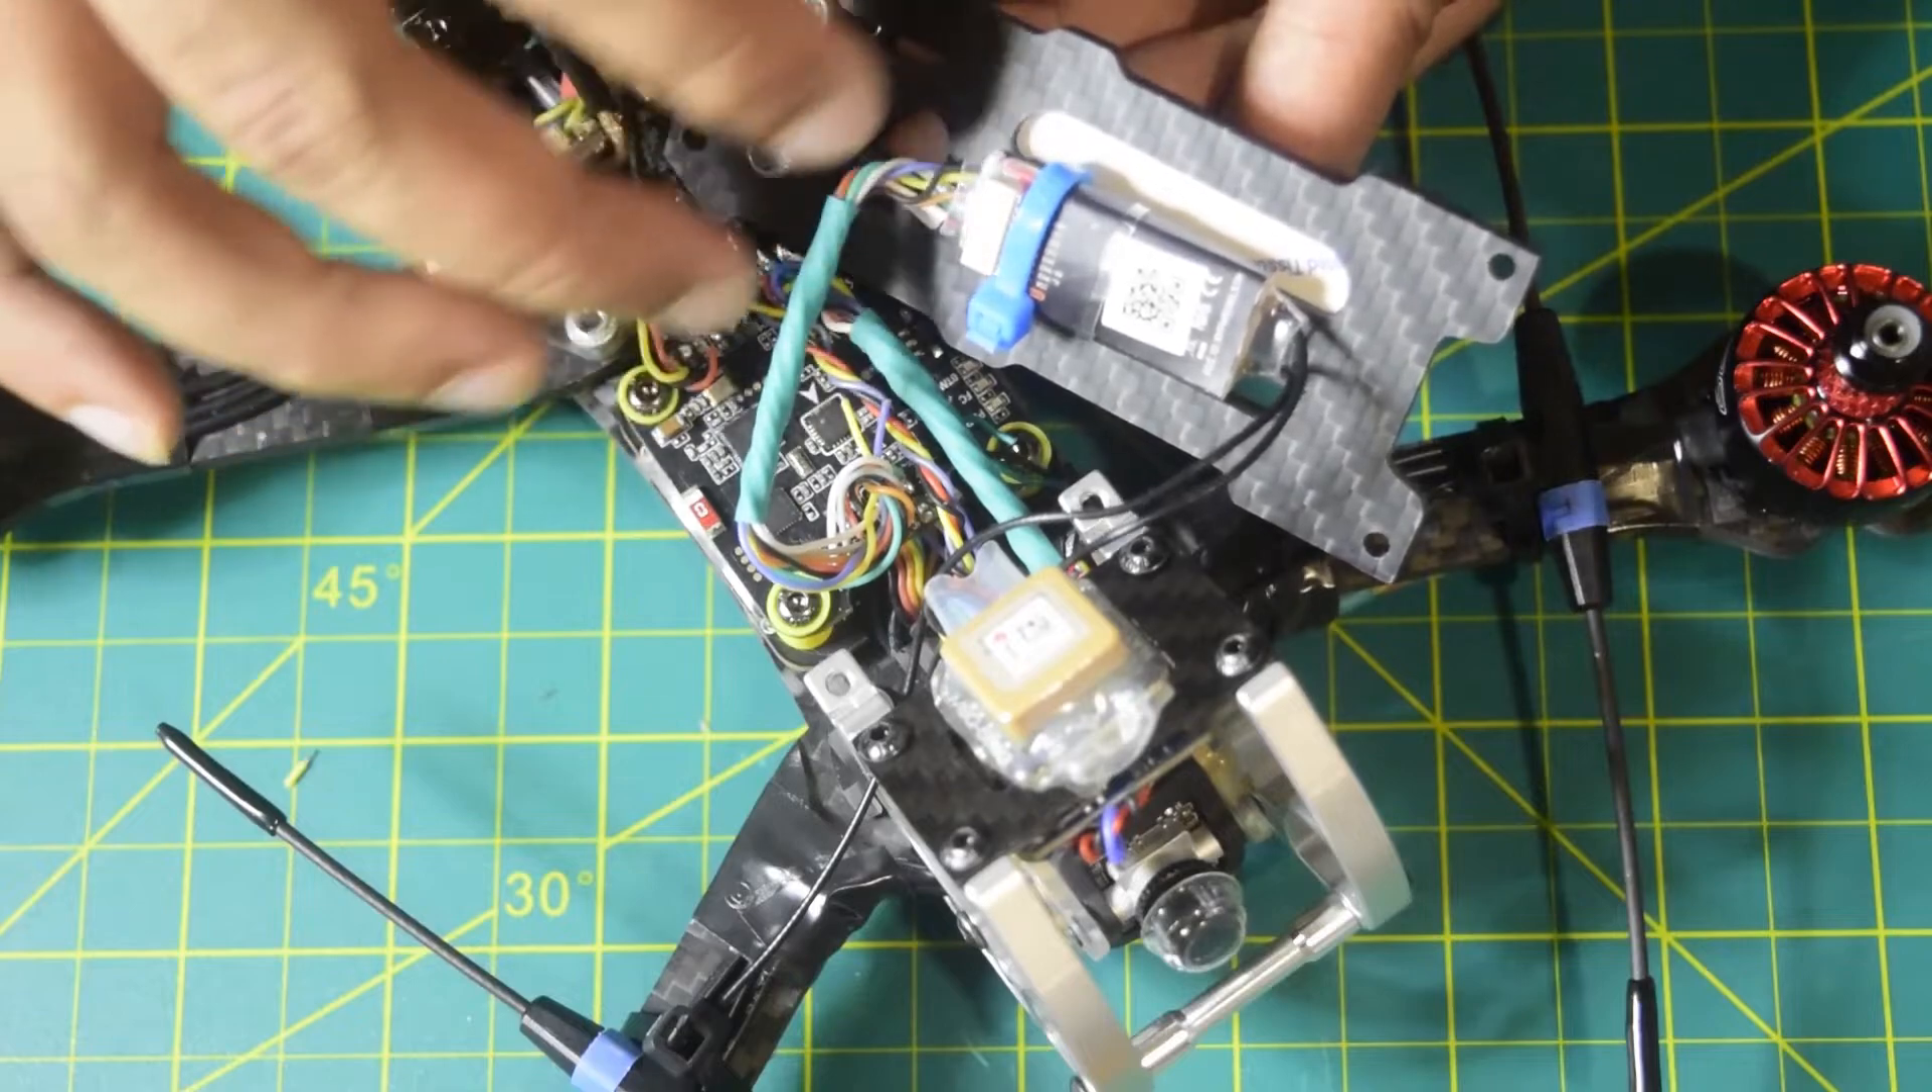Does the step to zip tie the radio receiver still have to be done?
No.